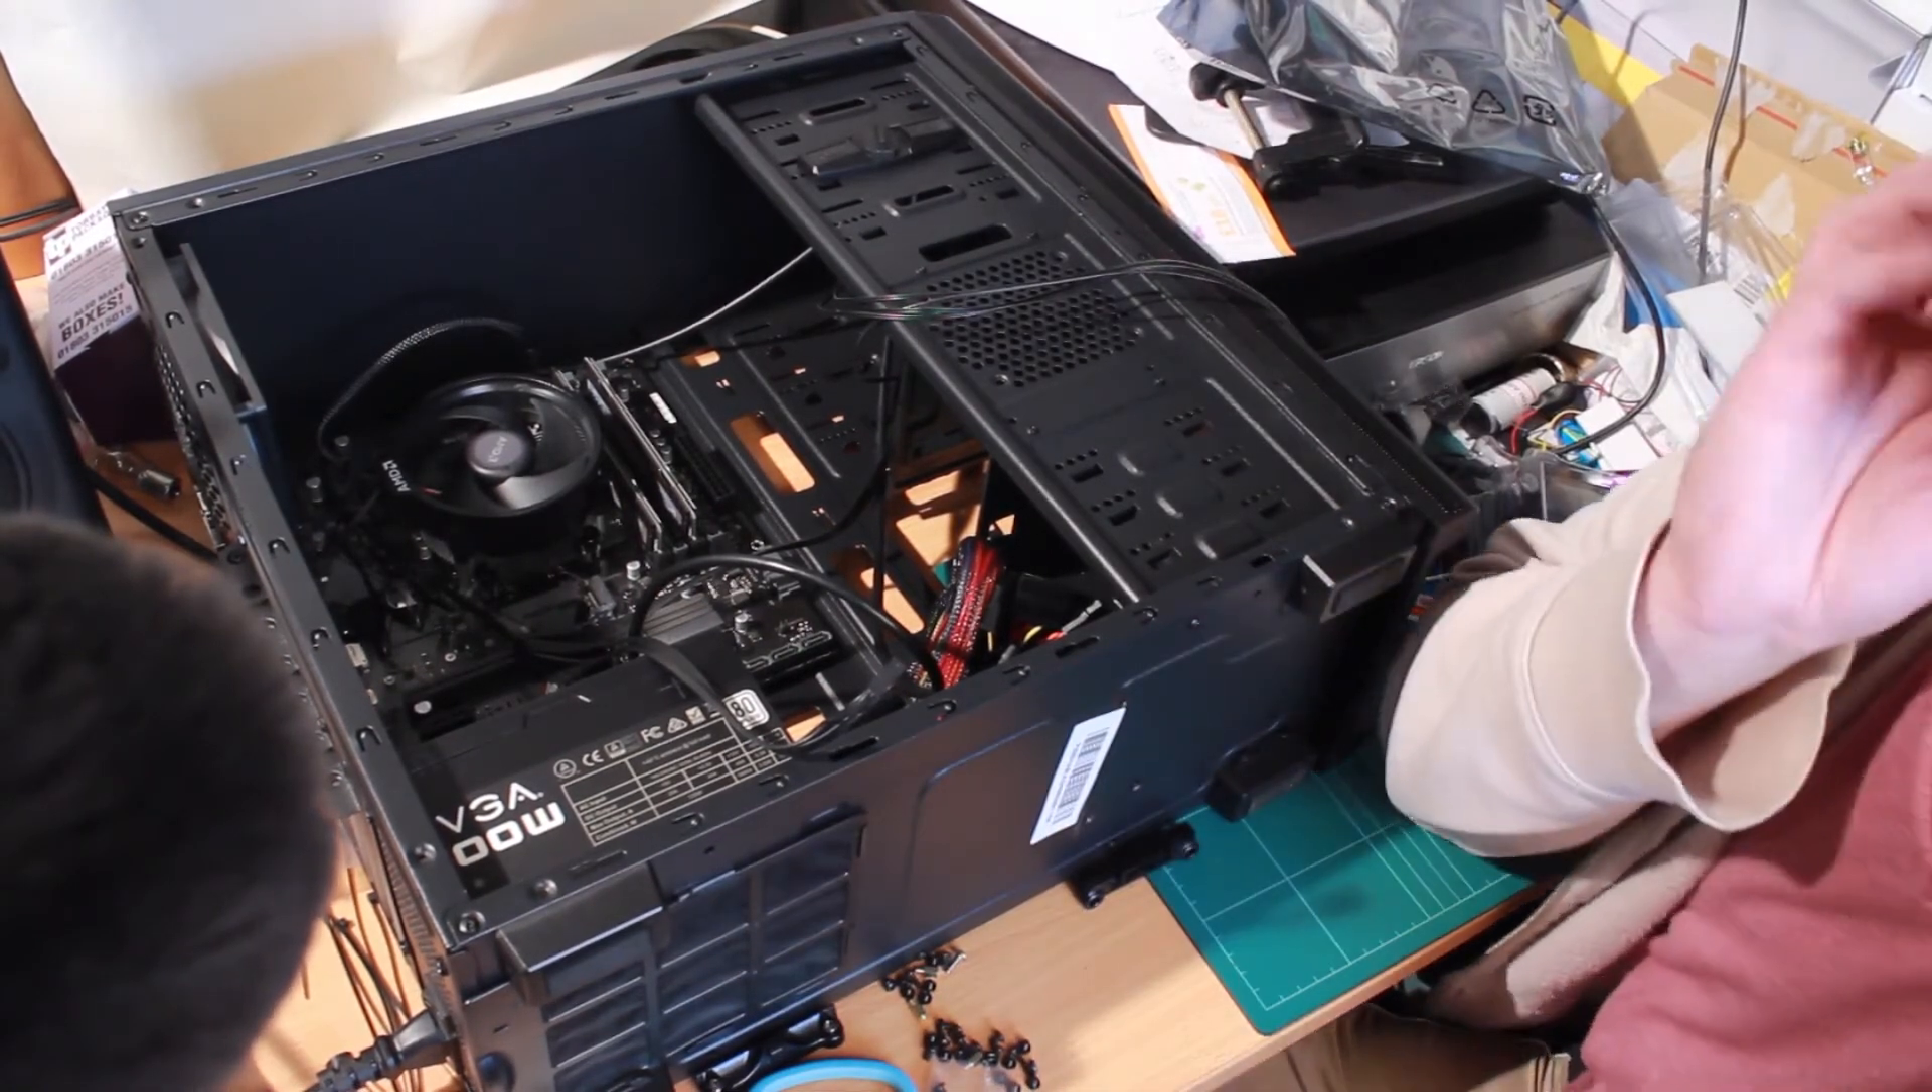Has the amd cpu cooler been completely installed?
Yes.